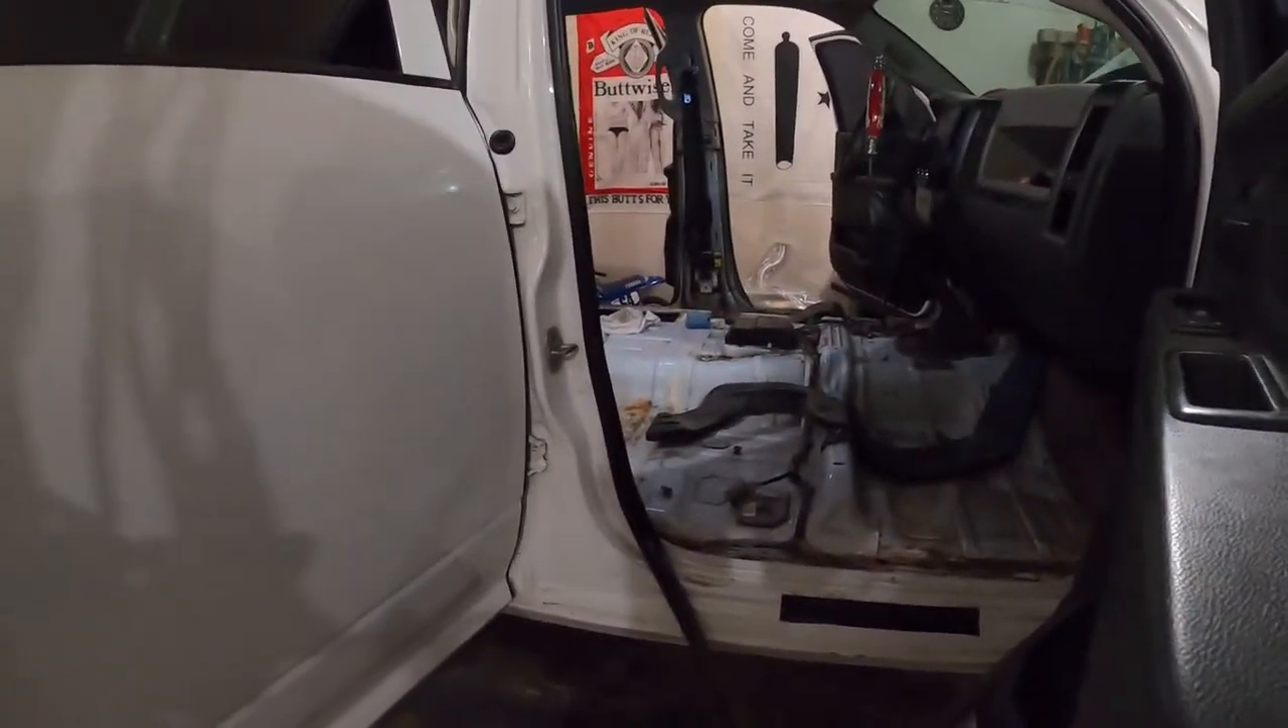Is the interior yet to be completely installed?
Yes.